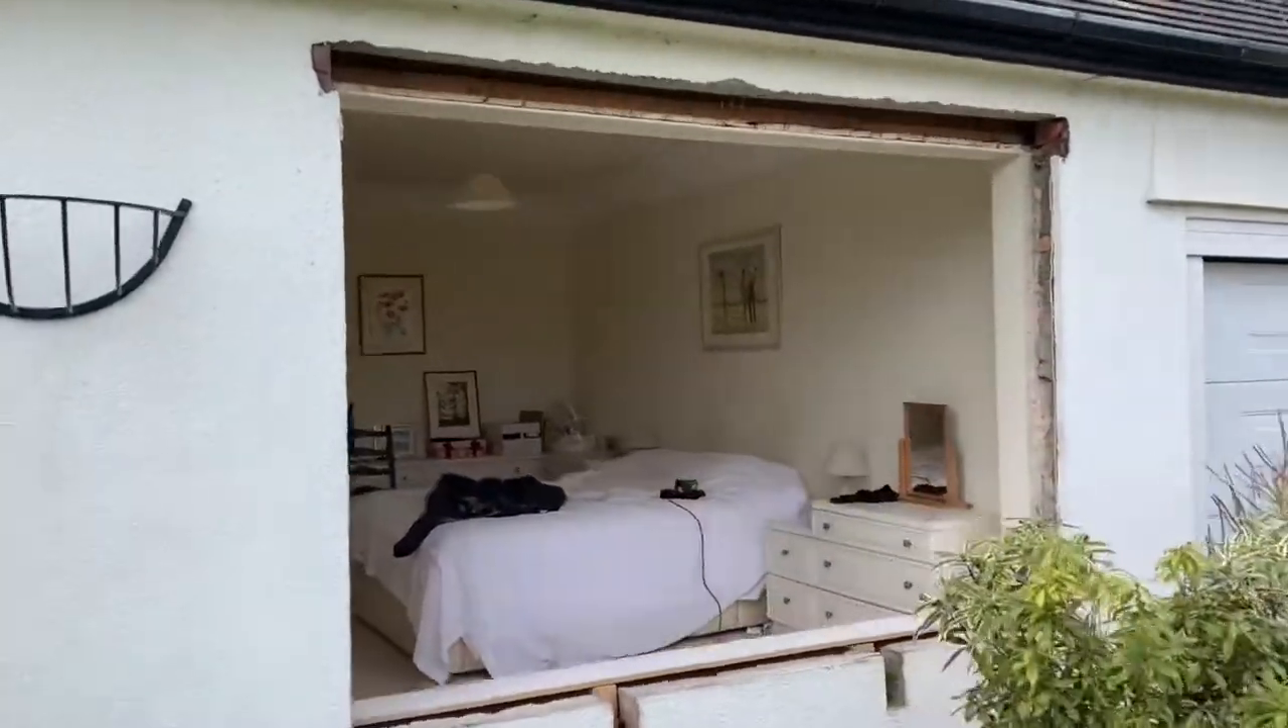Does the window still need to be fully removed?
No.